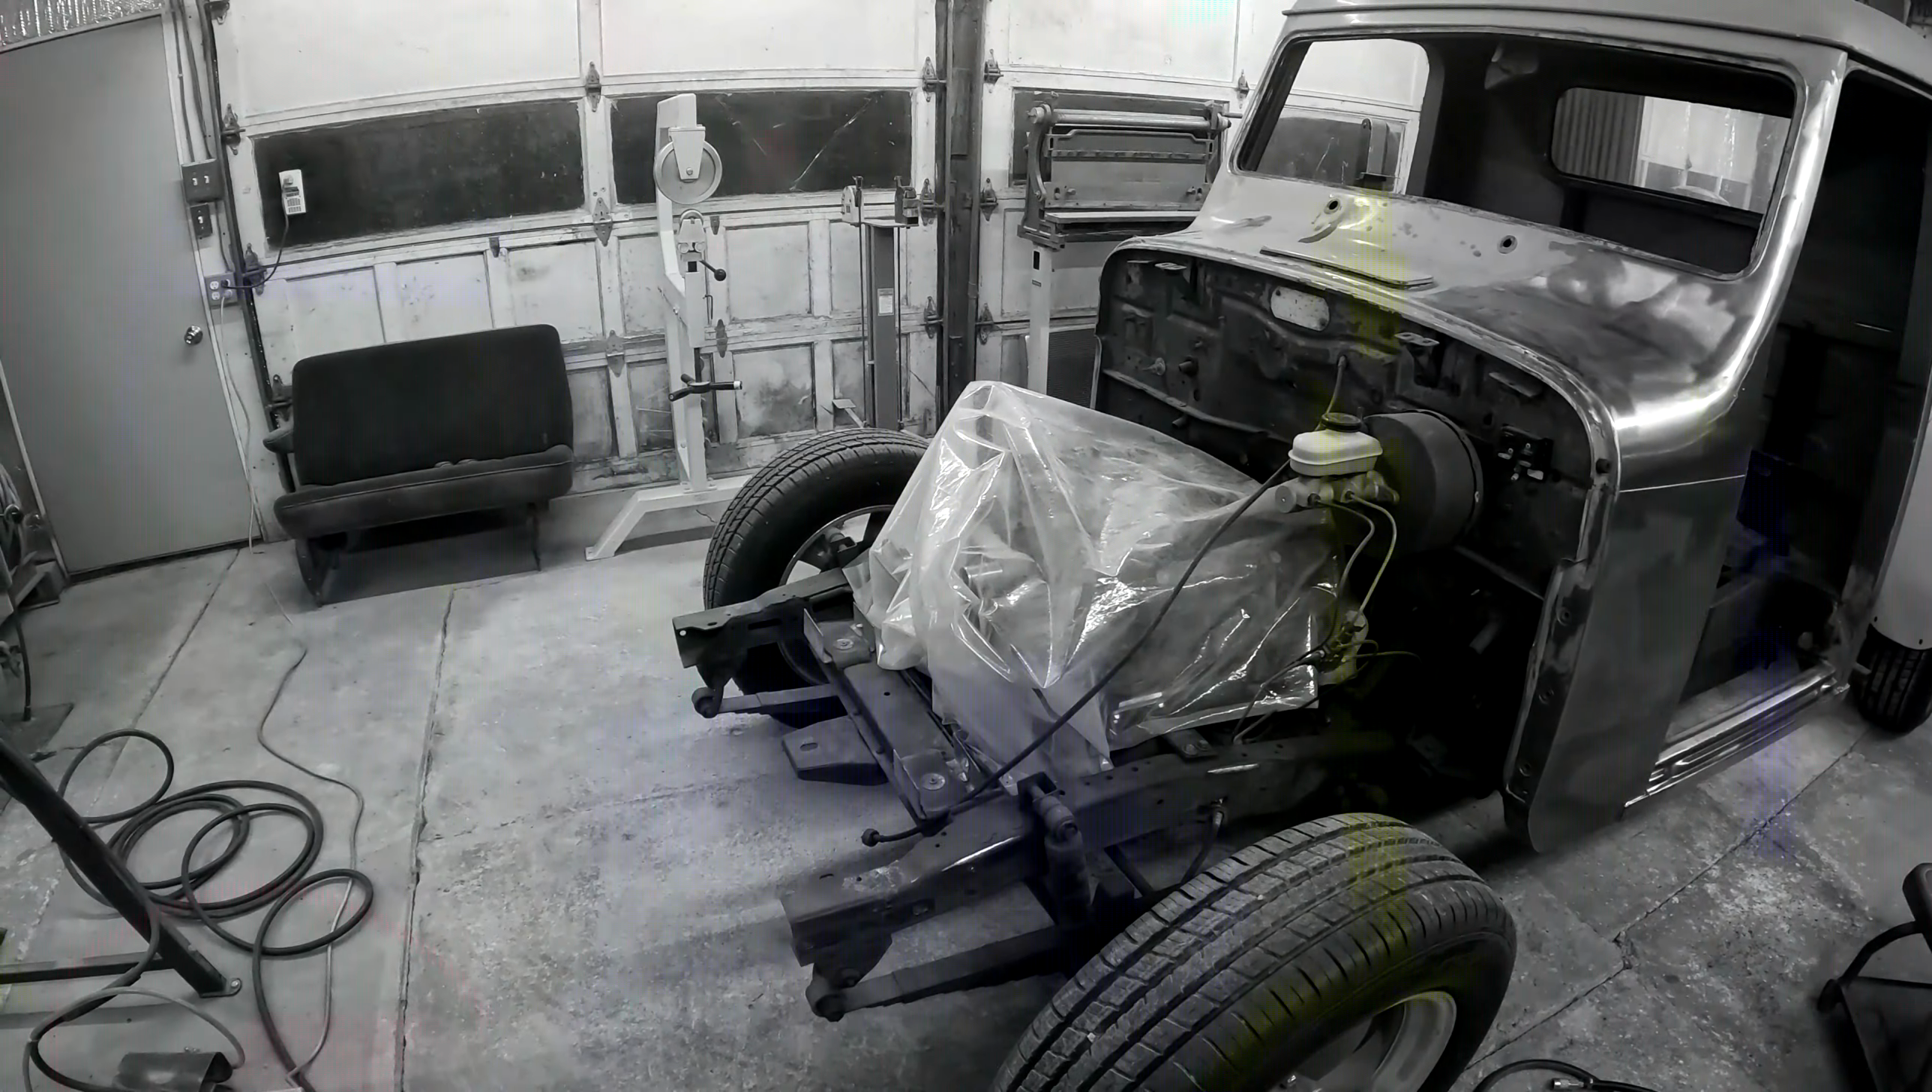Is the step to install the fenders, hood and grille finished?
No.